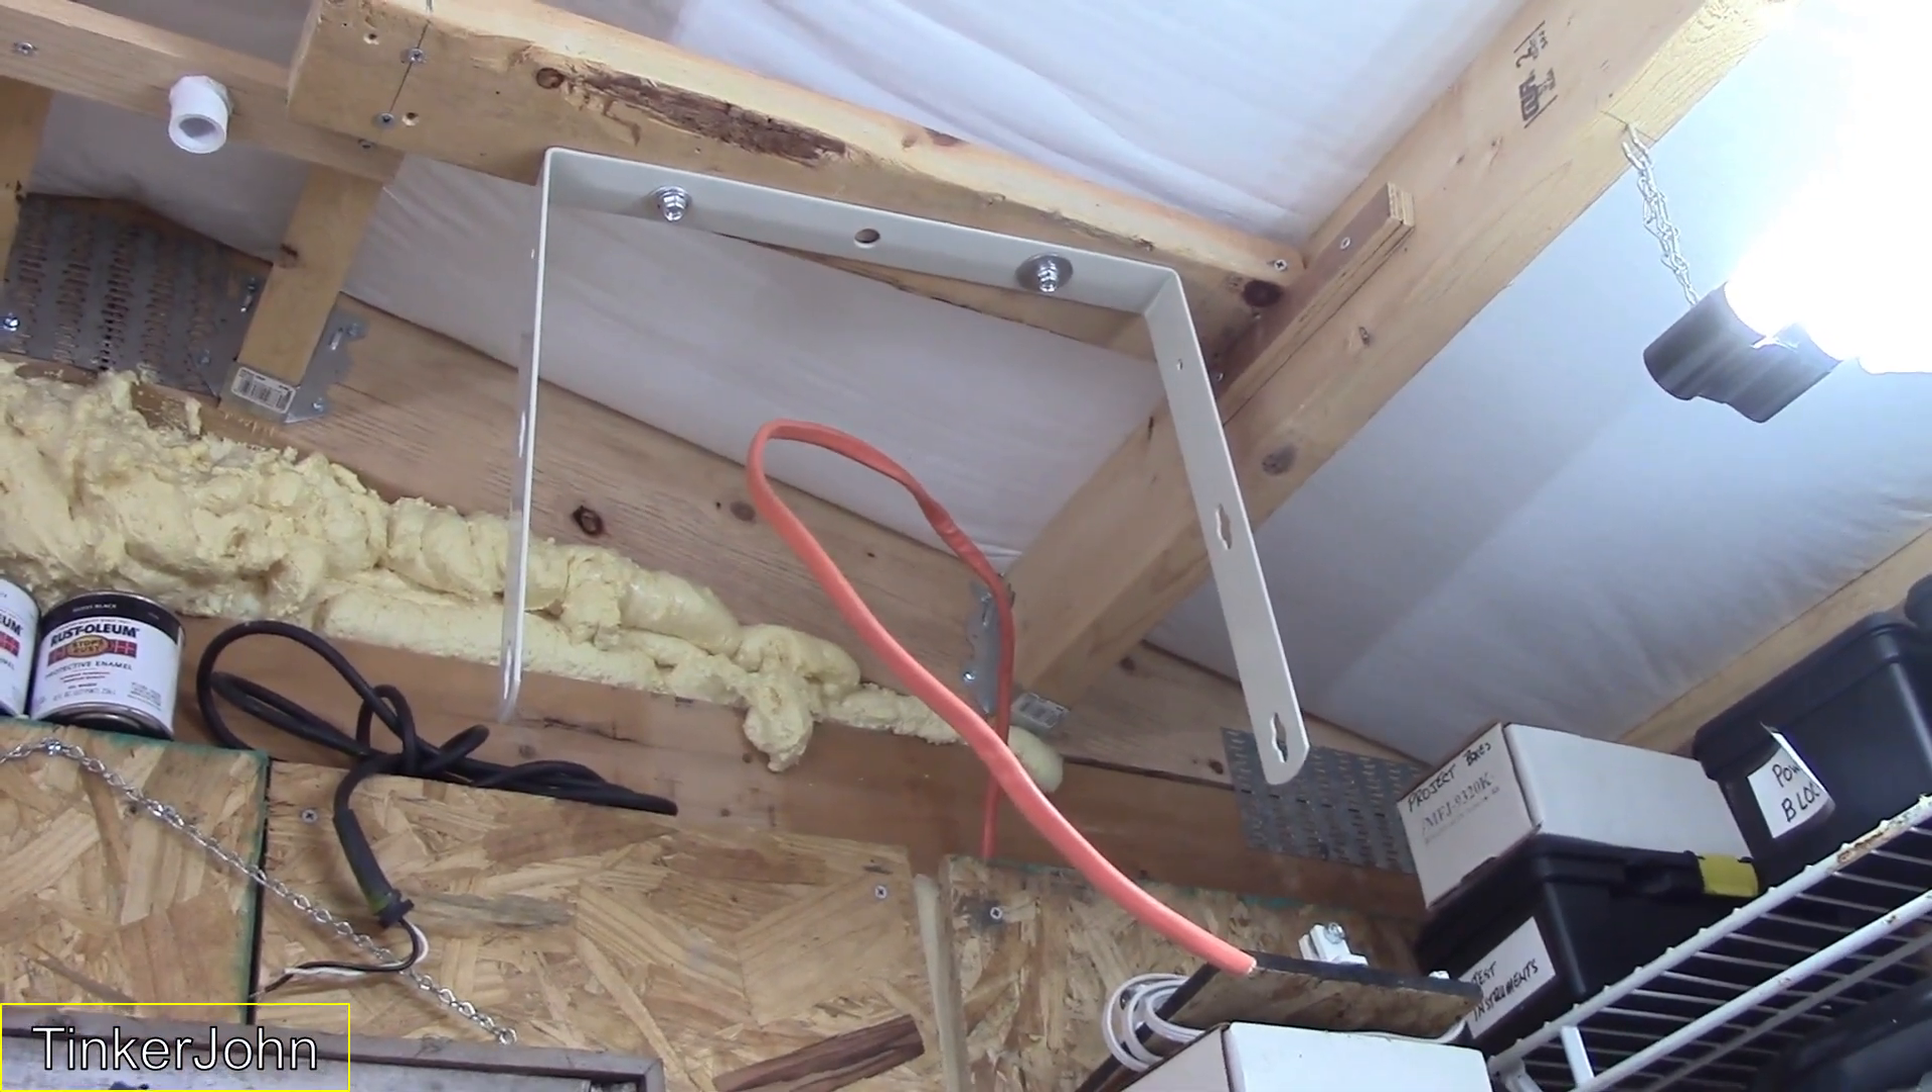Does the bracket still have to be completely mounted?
No.